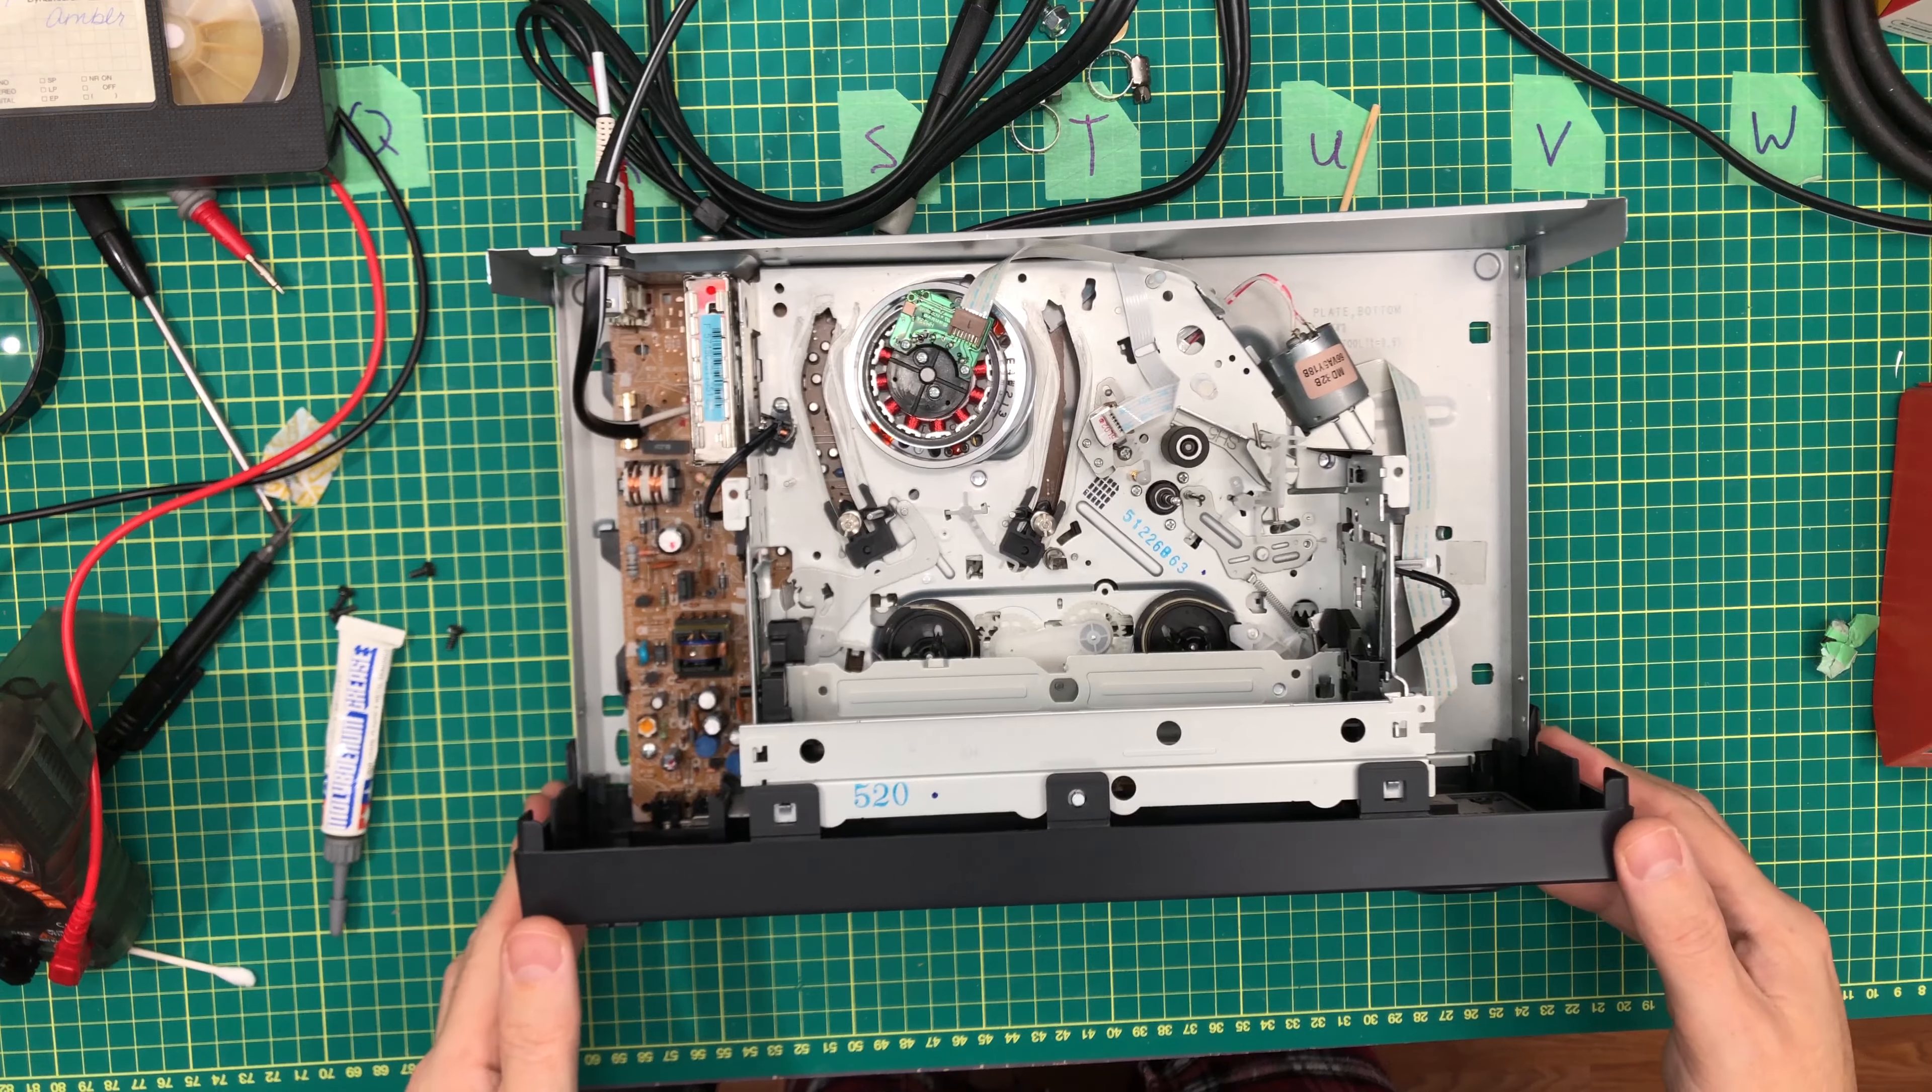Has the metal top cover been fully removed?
Yes.